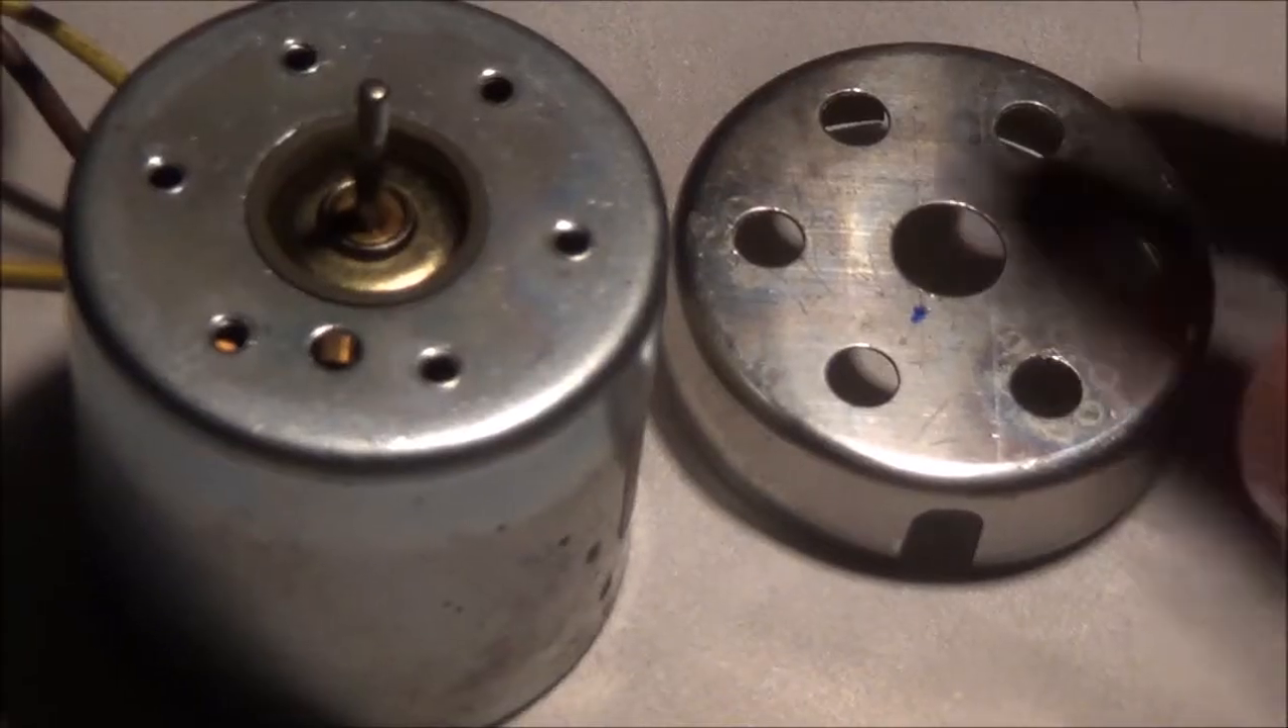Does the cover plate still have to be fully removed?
No.